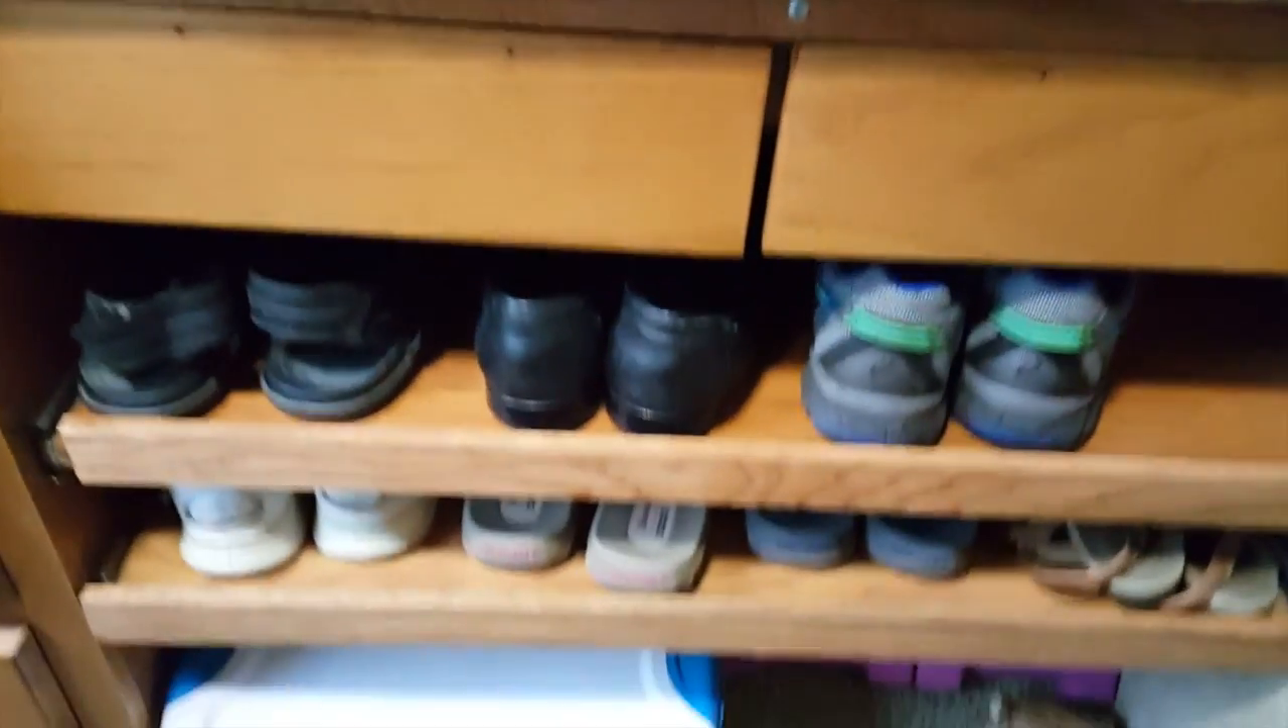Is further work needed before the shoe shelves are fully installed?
No.